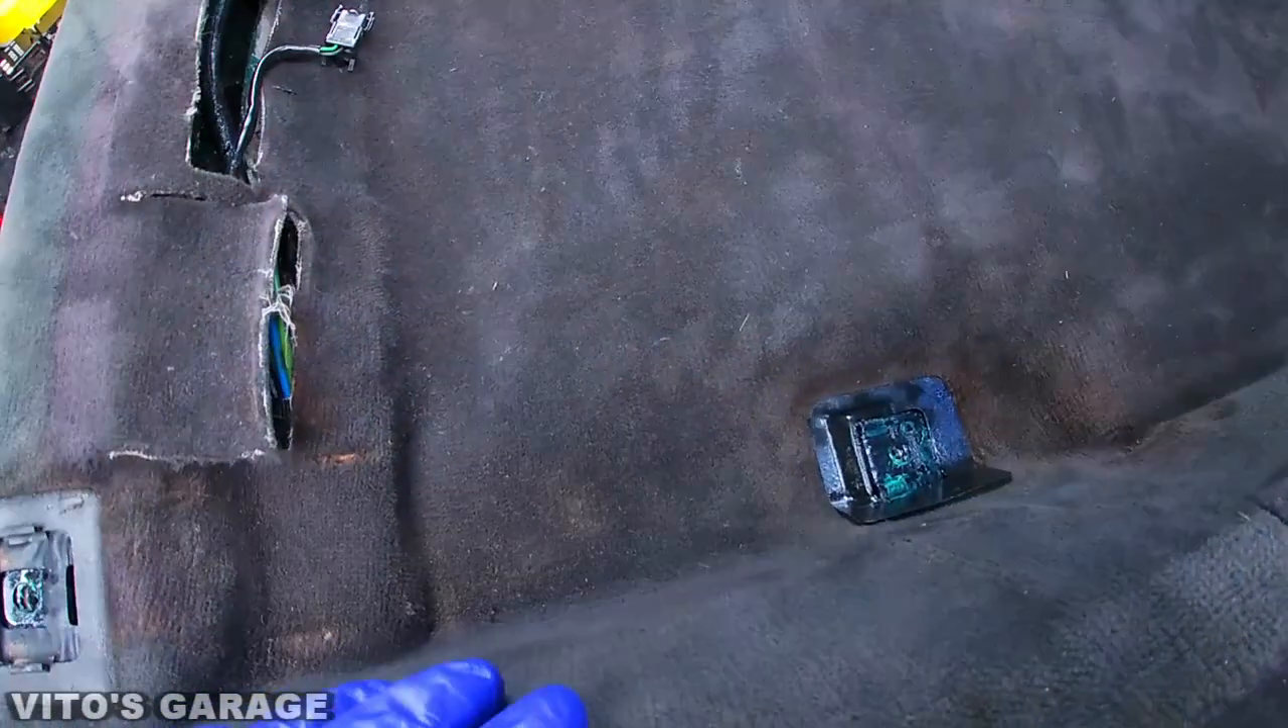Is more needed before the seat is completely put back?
Yes.